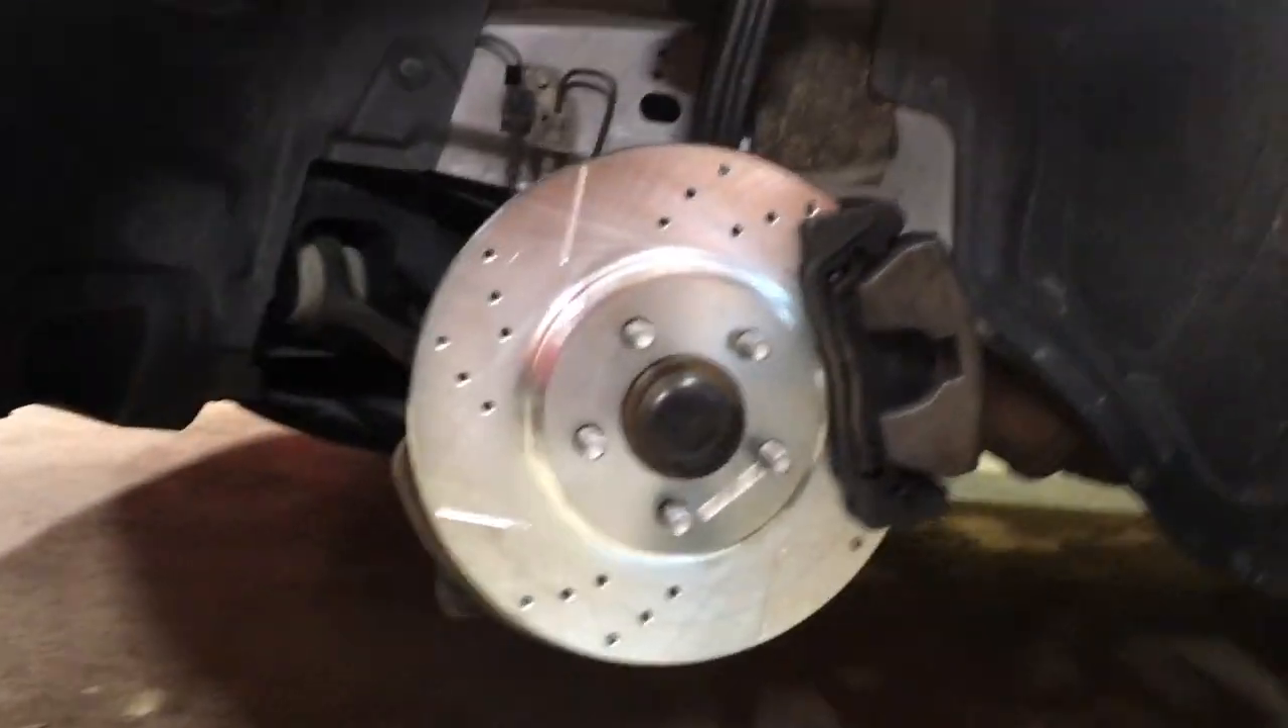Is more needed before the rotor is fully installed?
No.